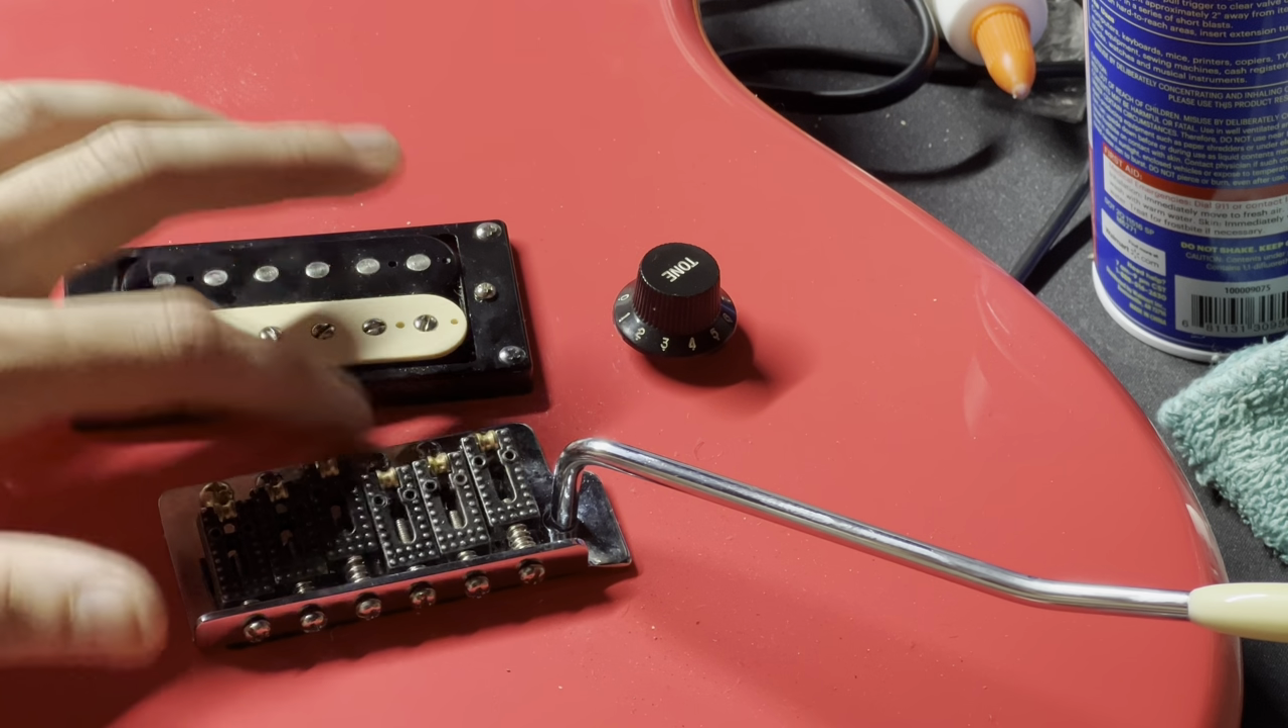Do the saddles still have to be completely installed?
No.